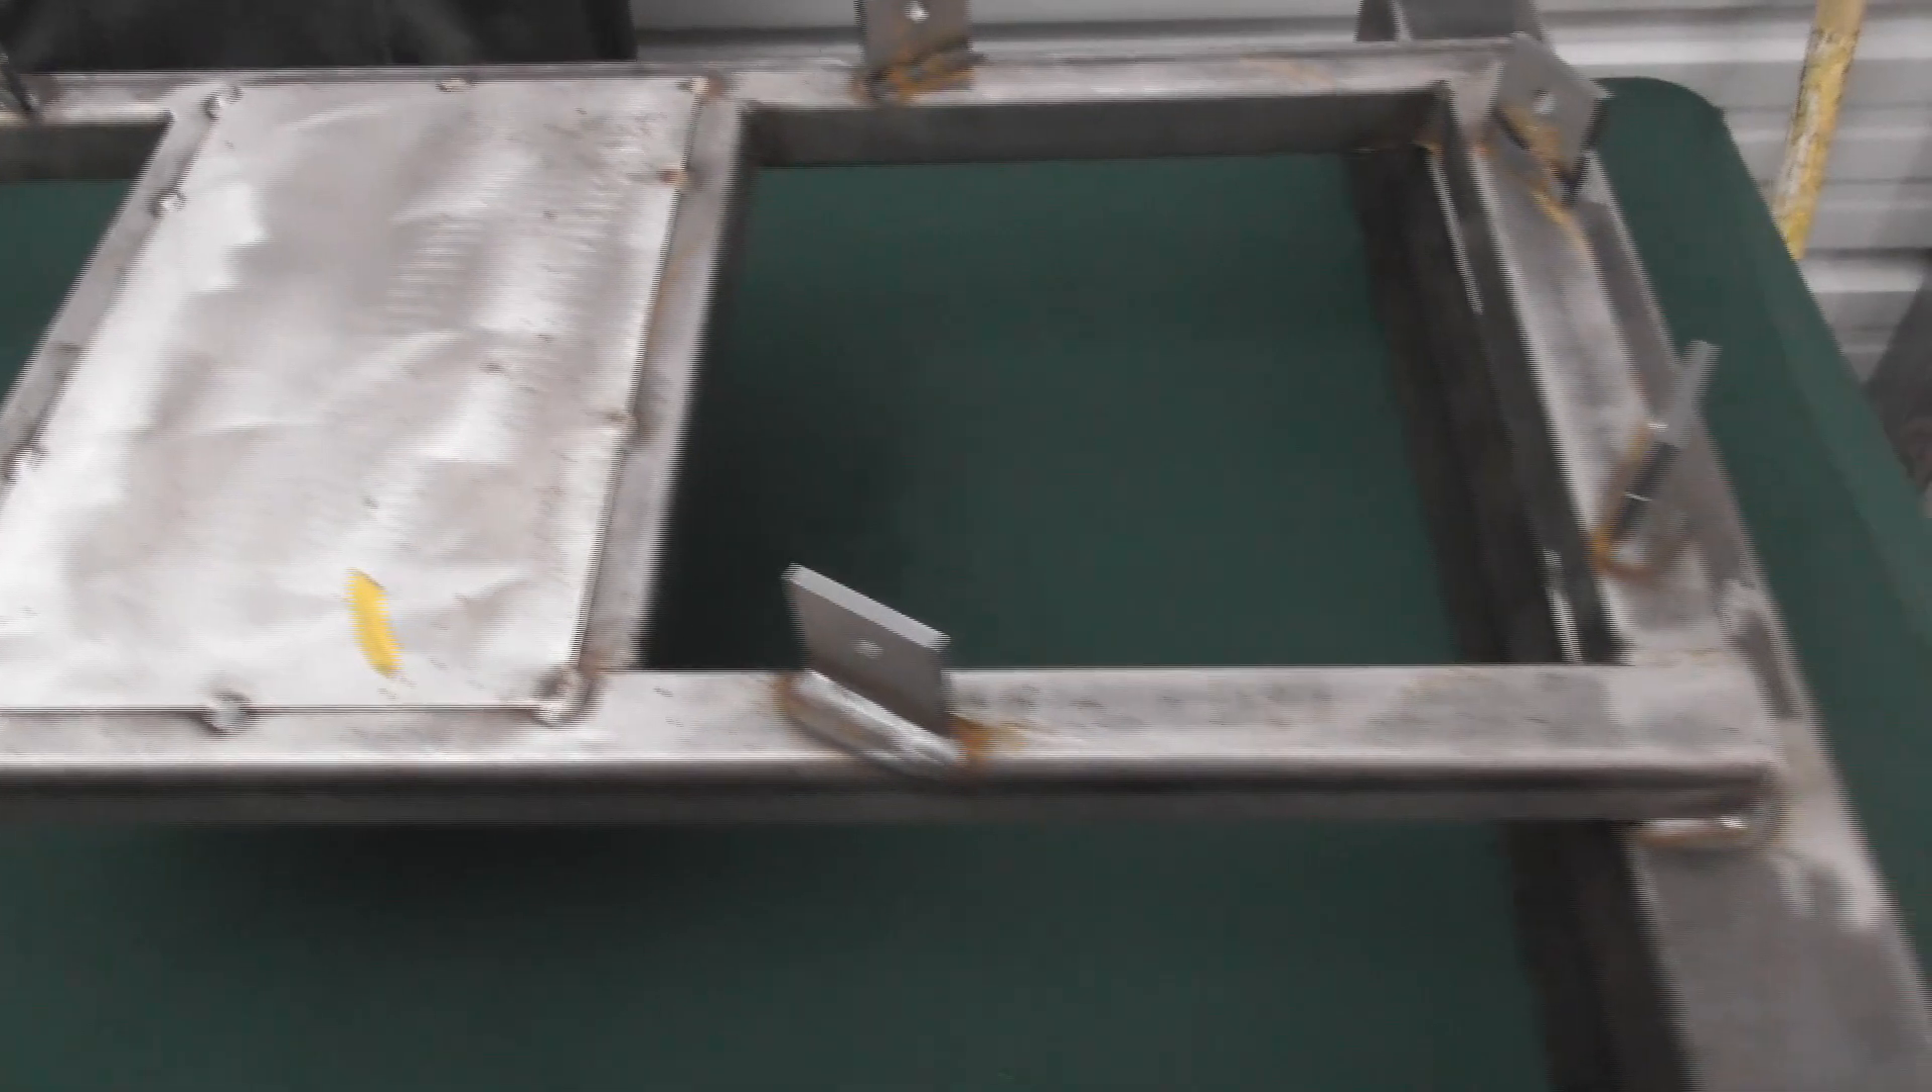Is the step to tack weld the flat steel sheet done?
Yes.